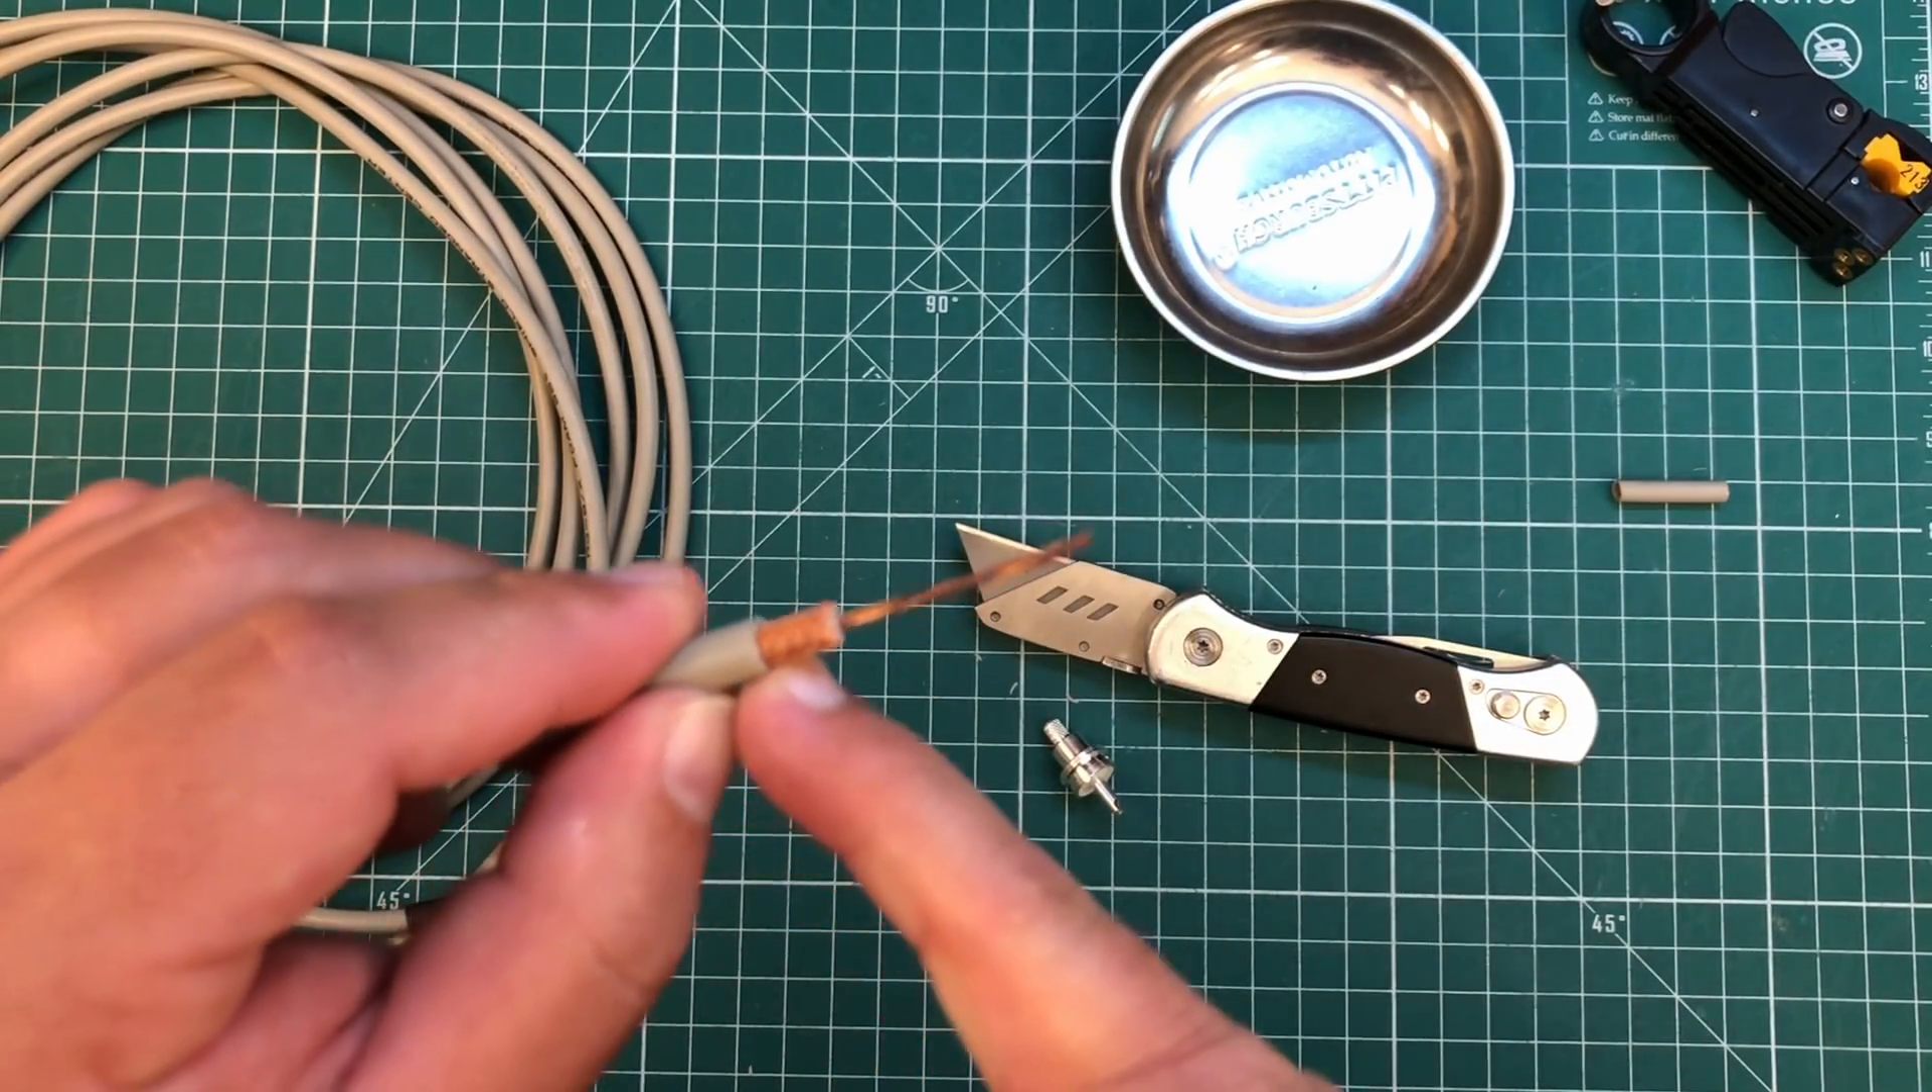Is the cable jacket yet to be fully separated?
No.